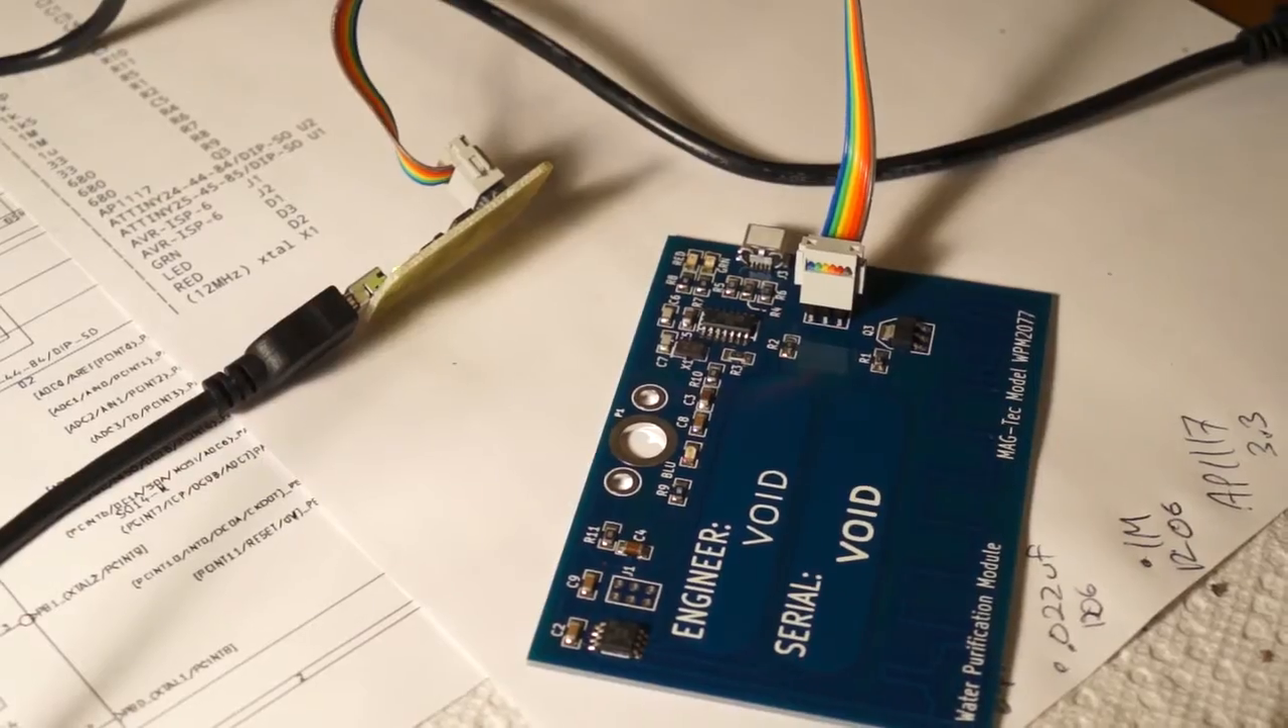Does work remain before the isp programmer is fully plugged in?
No.